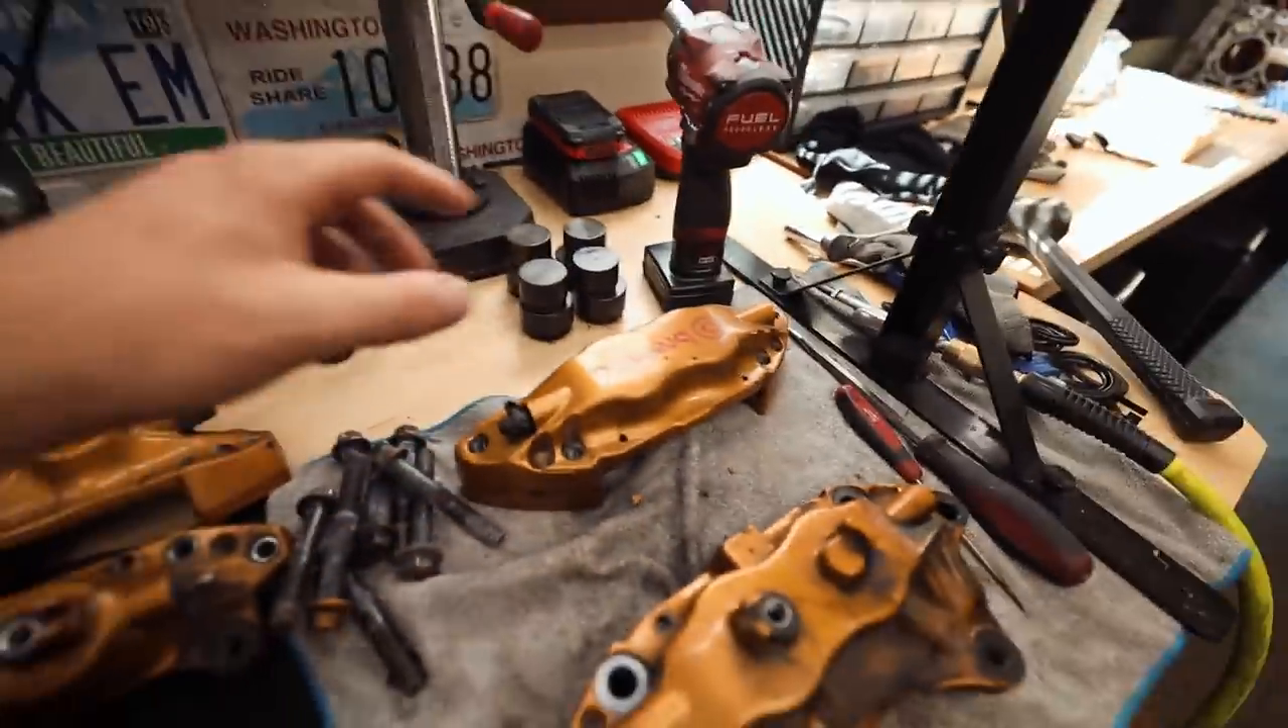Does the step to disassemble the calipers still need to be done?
No.